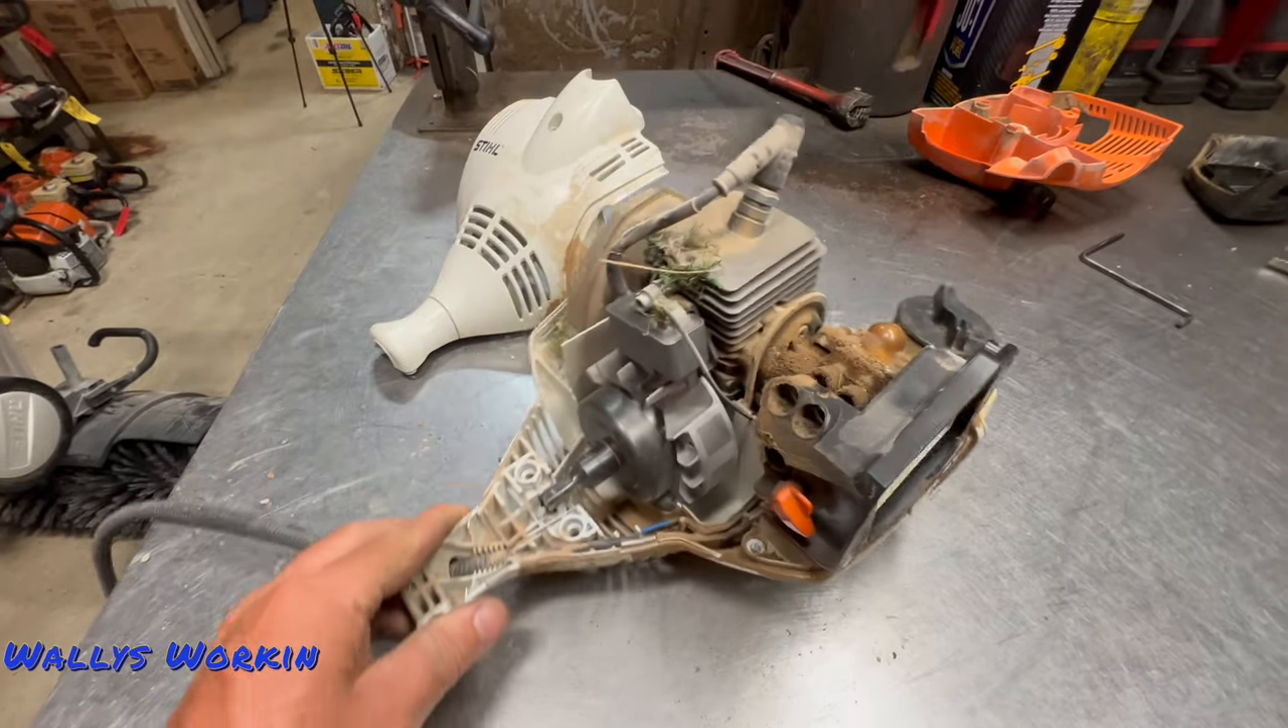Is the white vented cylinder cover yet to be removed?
No.